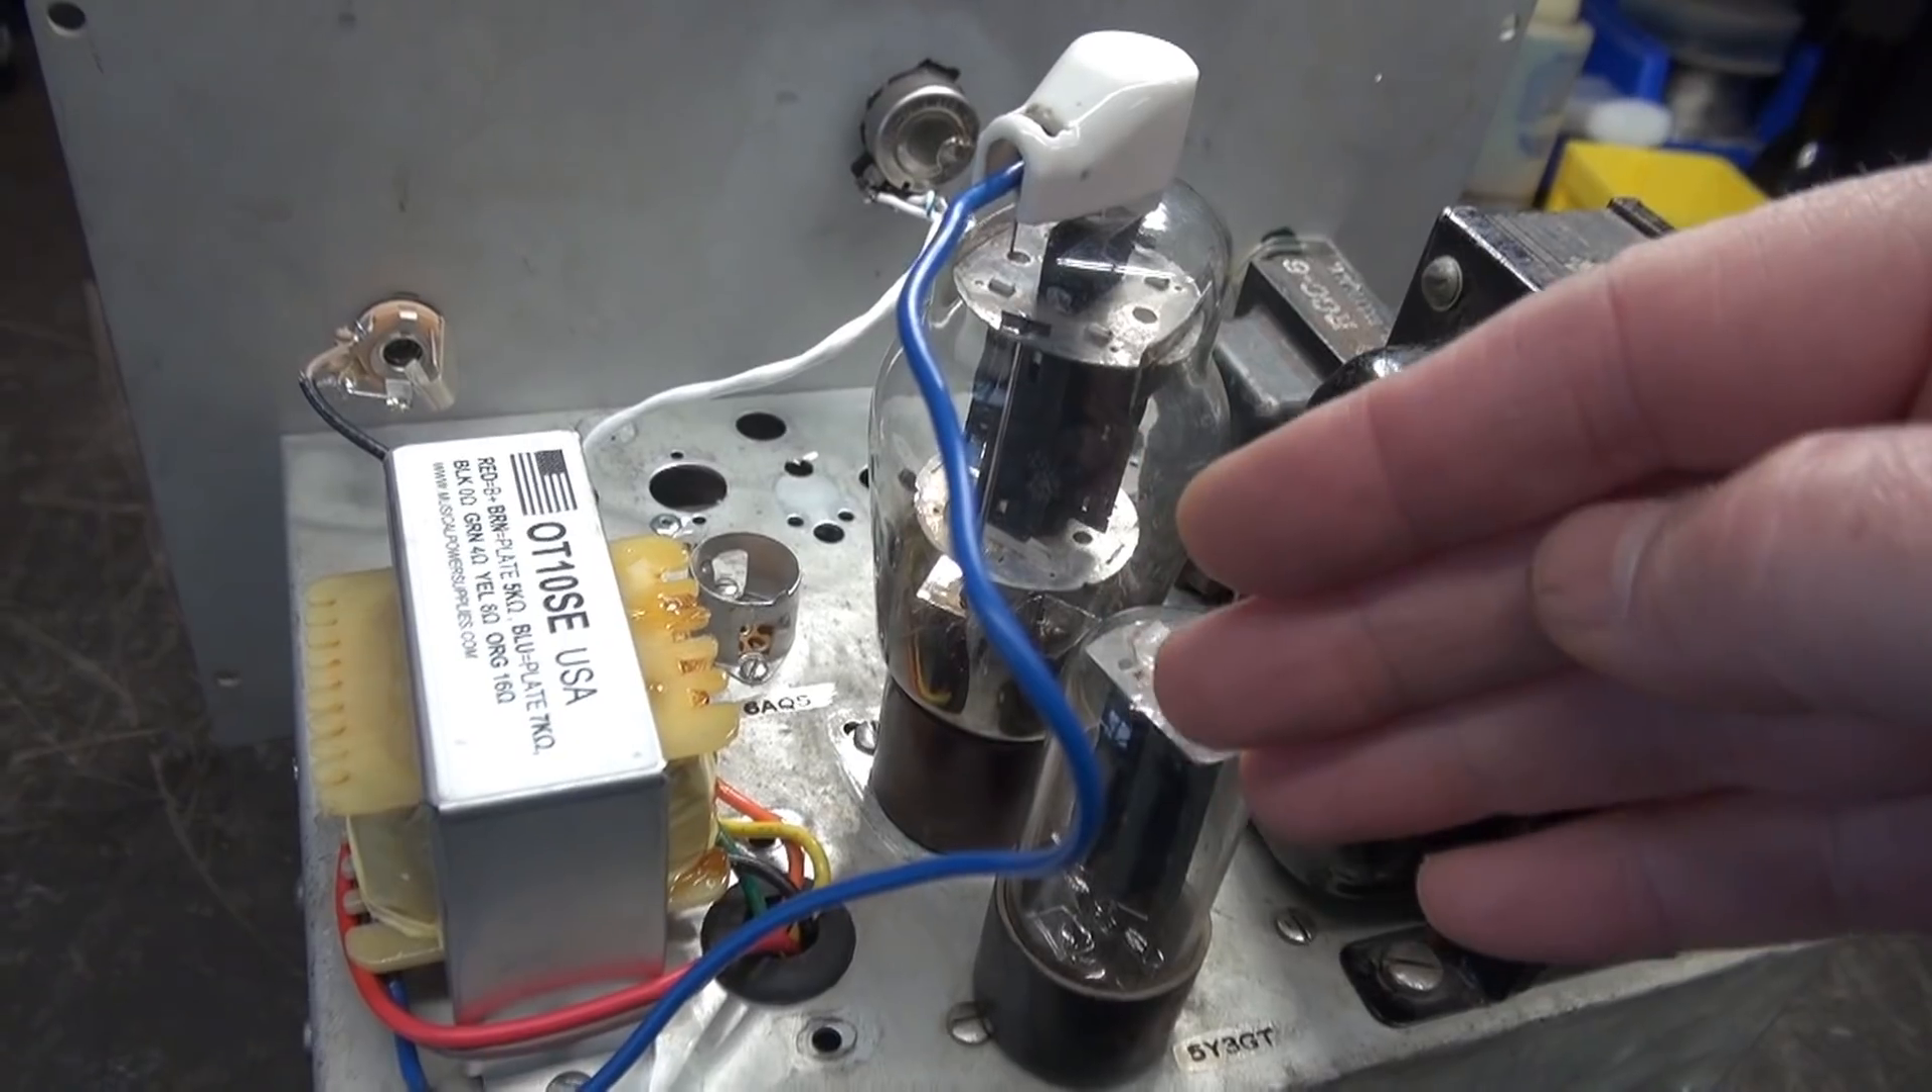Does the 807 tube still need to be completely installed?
No.